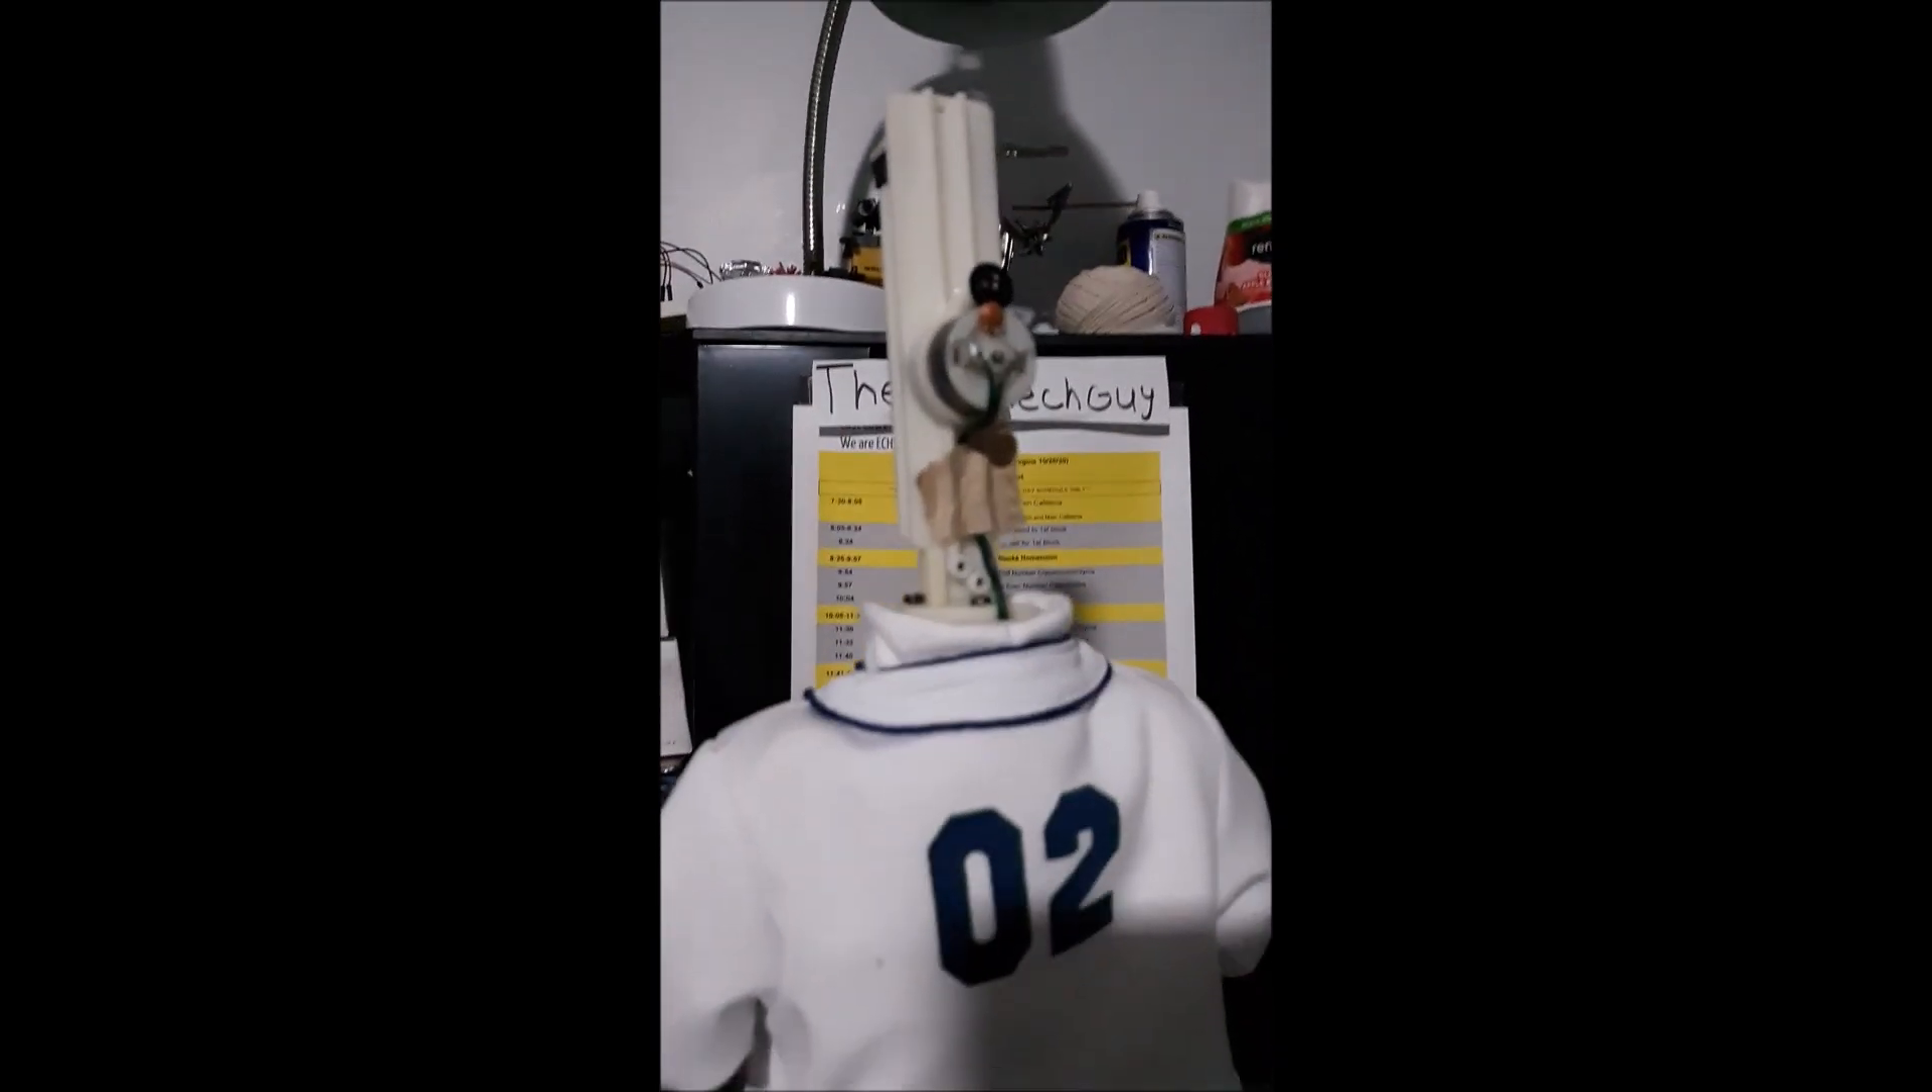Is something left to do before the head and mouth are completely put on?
Yes.